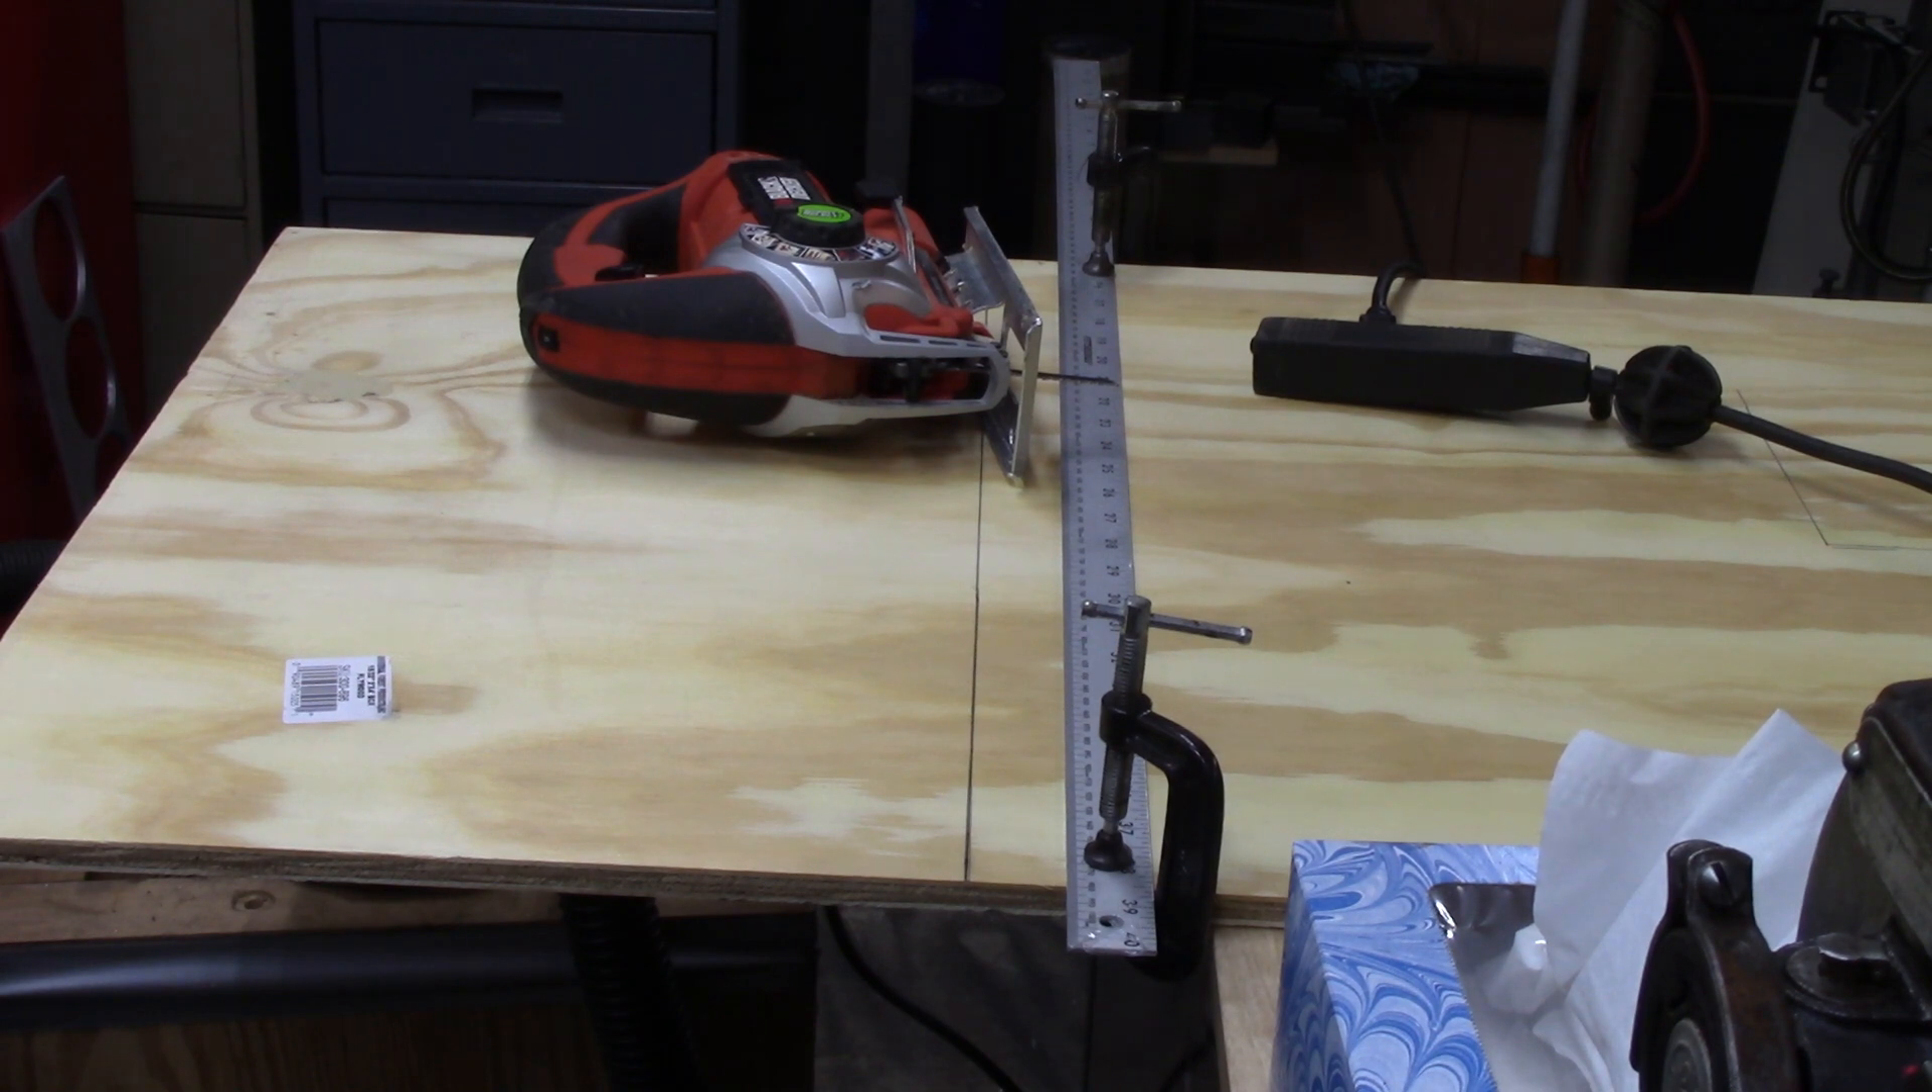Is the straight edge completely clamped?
Yes.